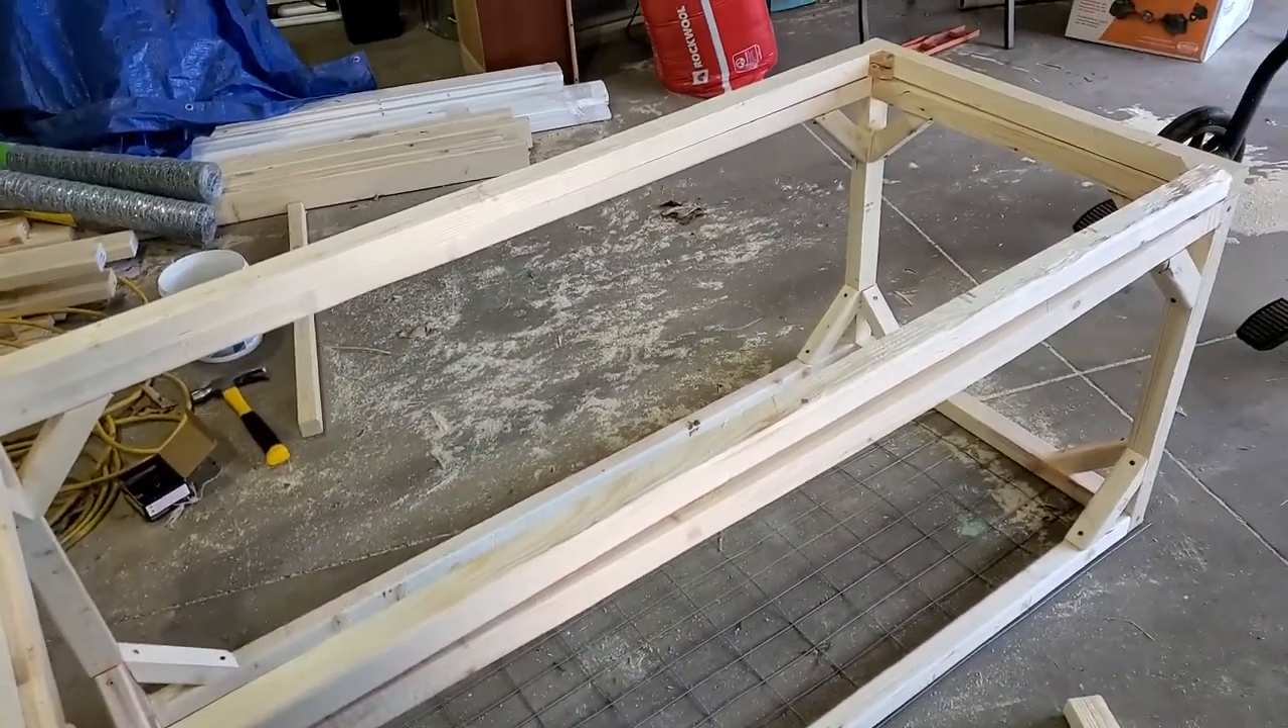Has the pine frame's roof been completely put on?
No.